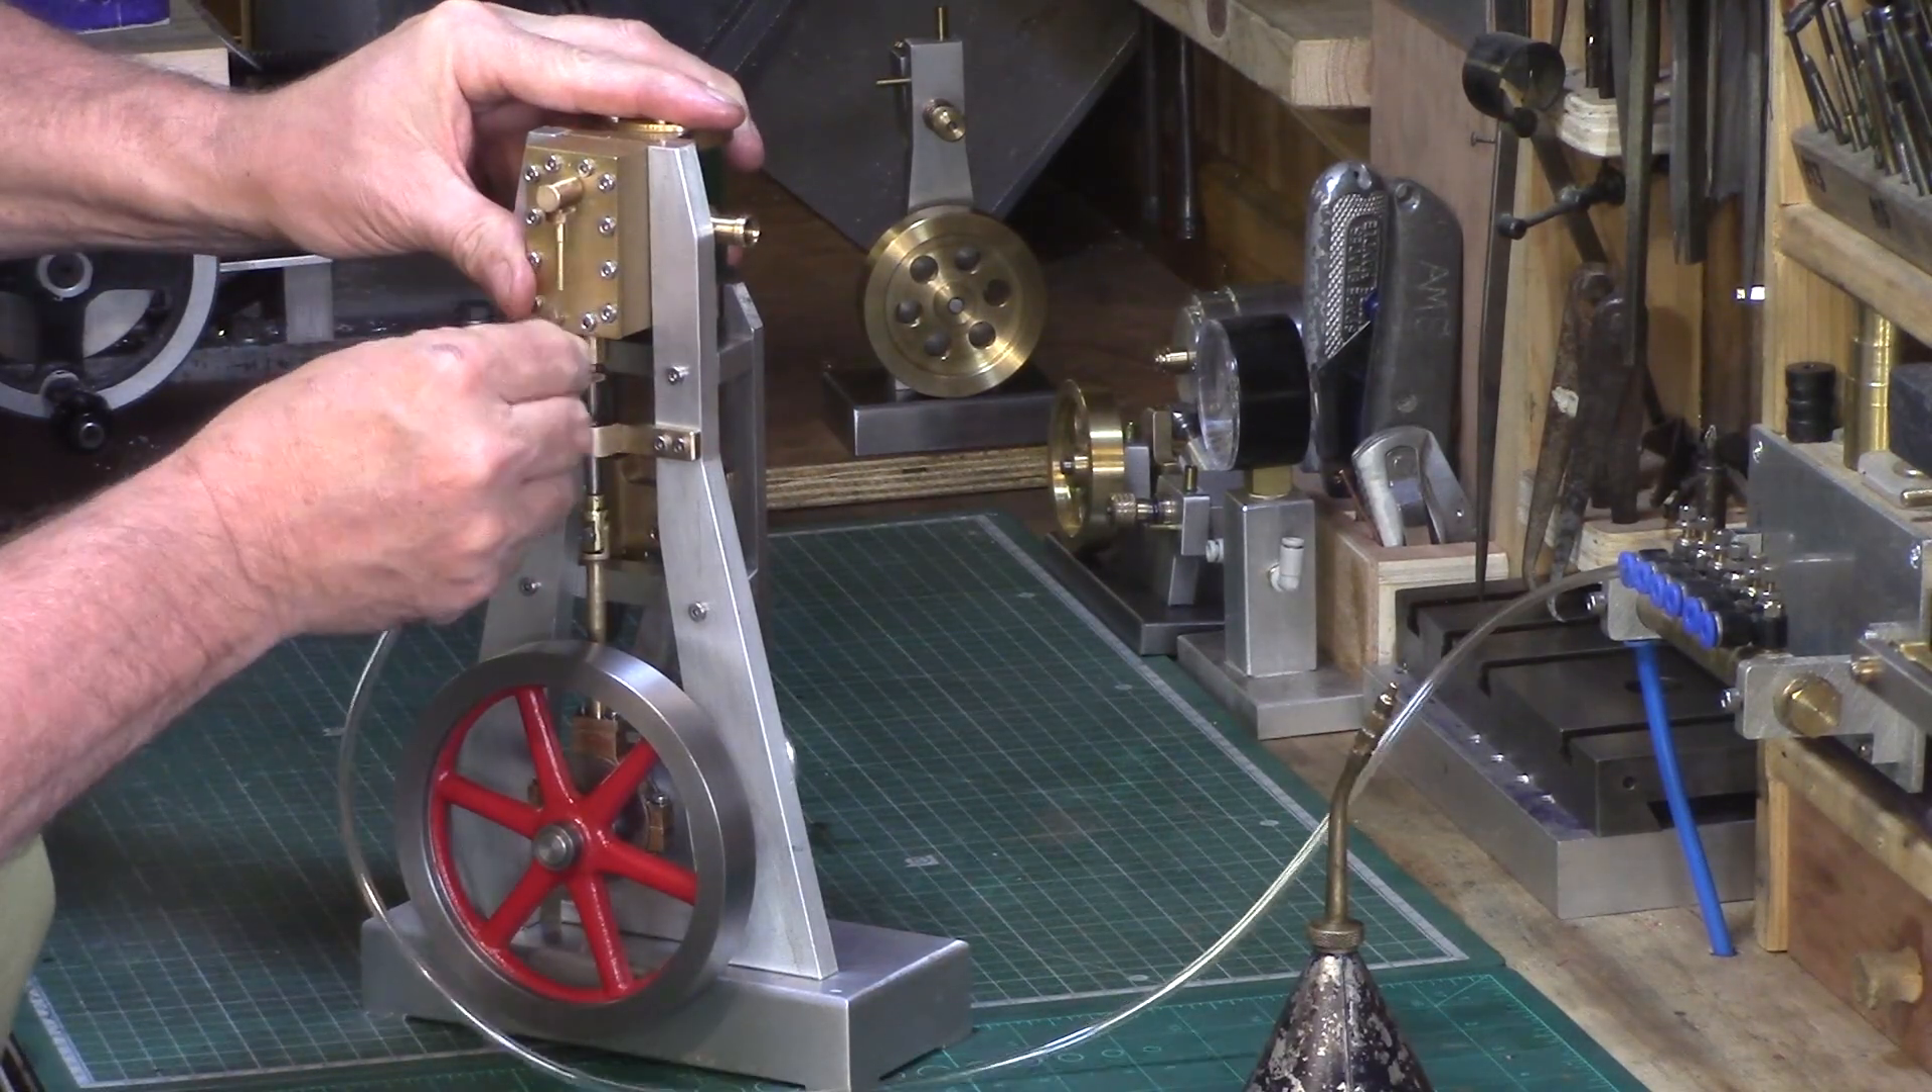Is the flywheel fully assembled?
Yes.